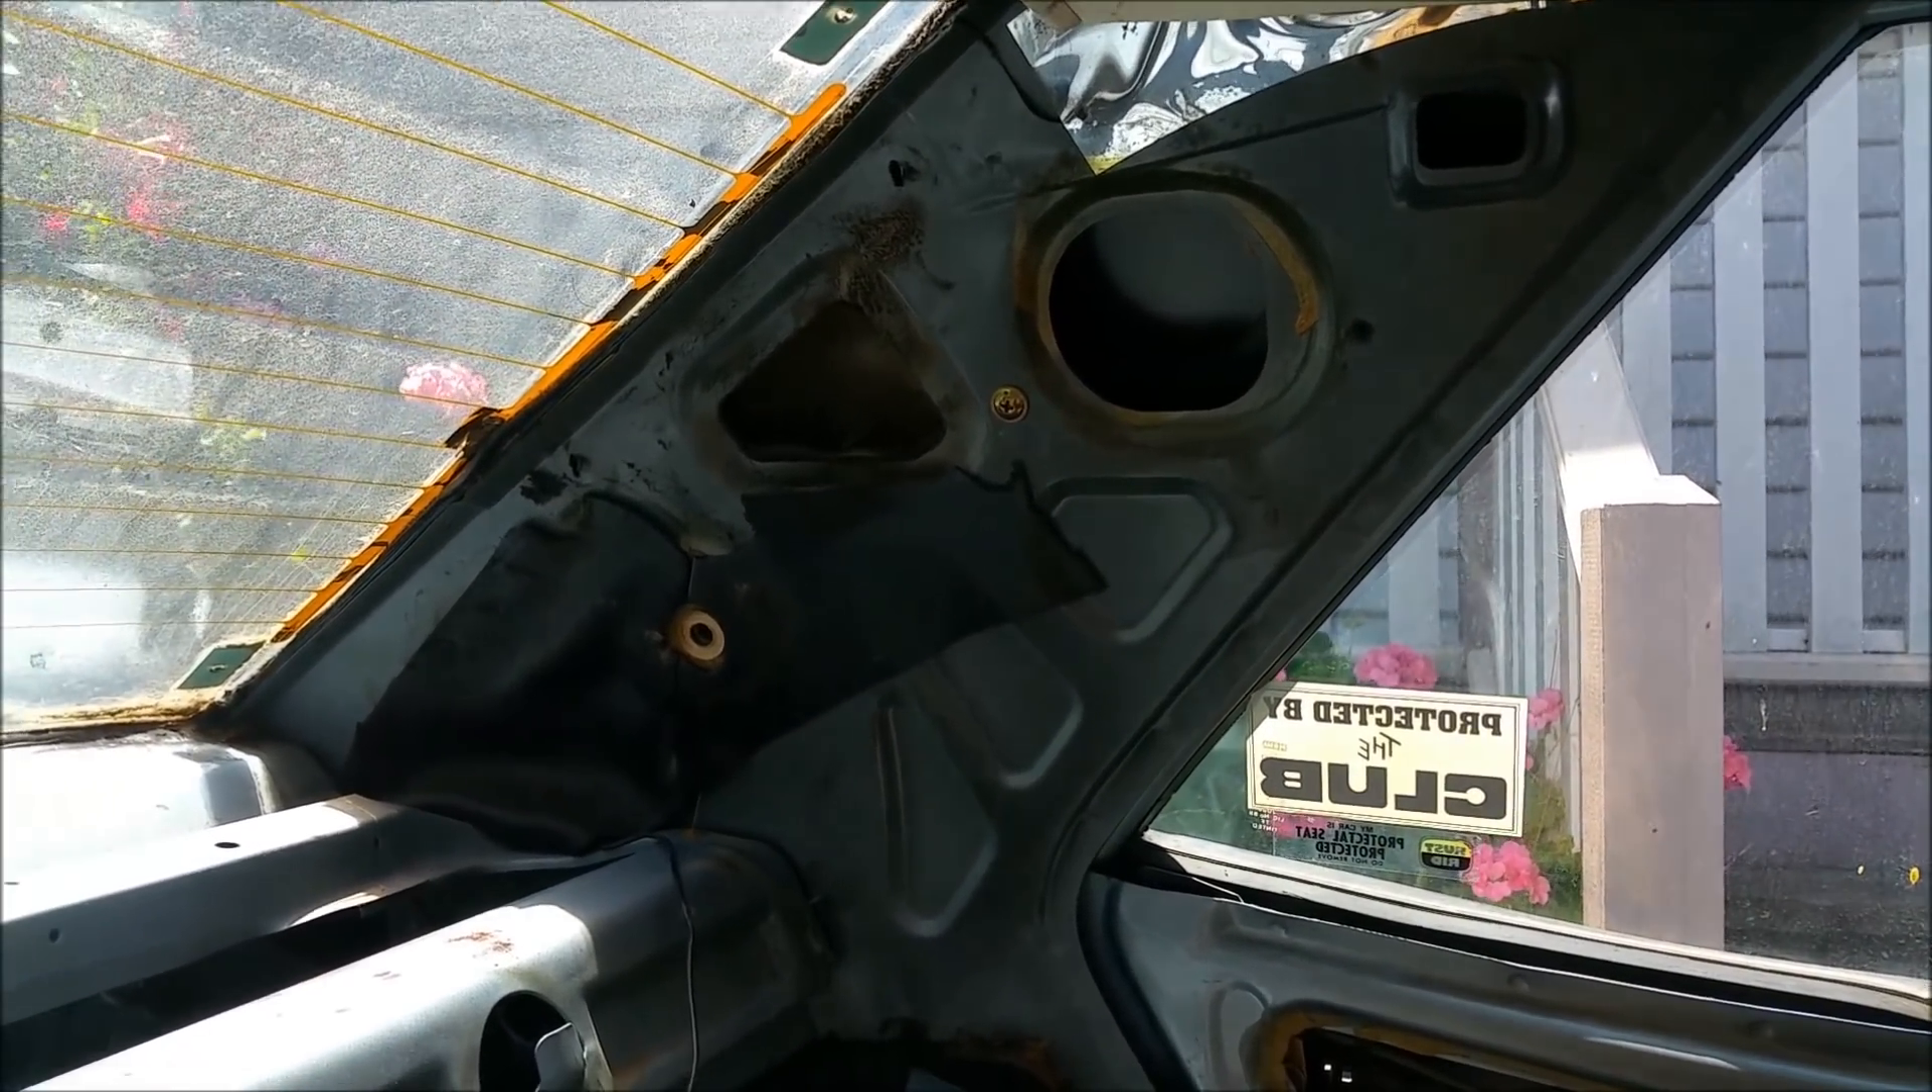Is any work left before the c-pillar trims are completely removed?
No.